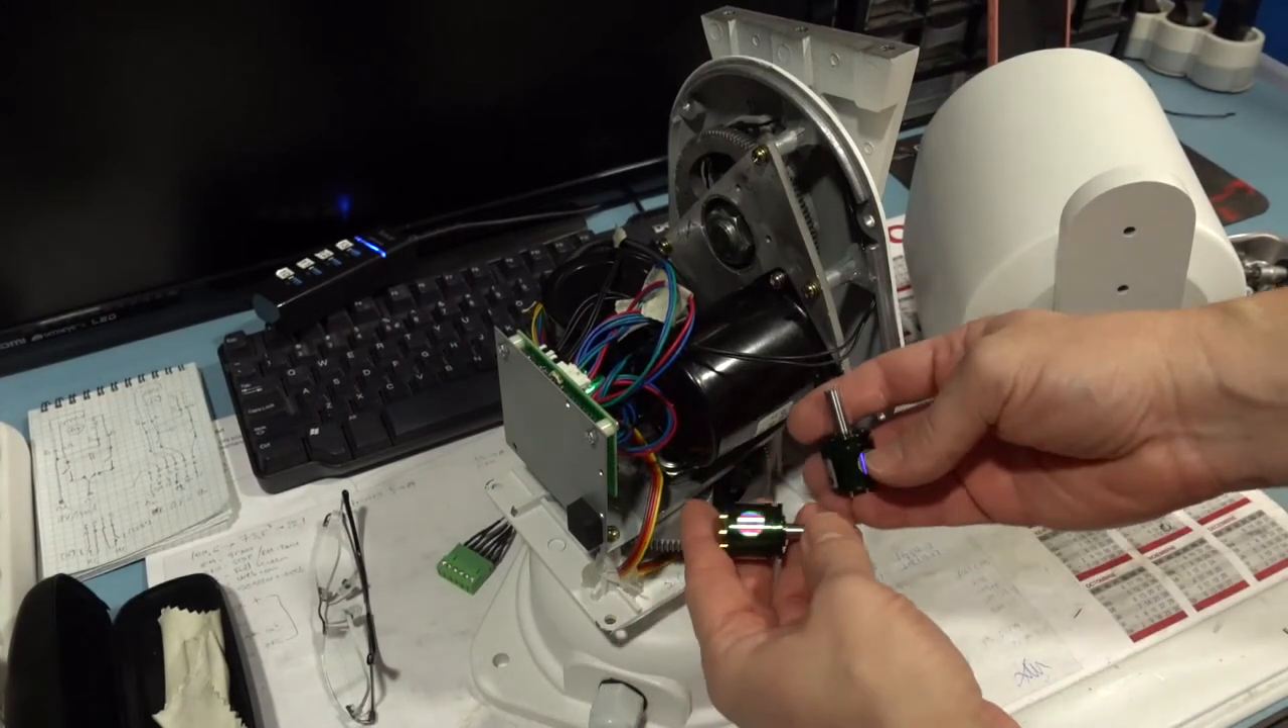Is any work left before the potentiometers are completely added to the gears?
Yes.